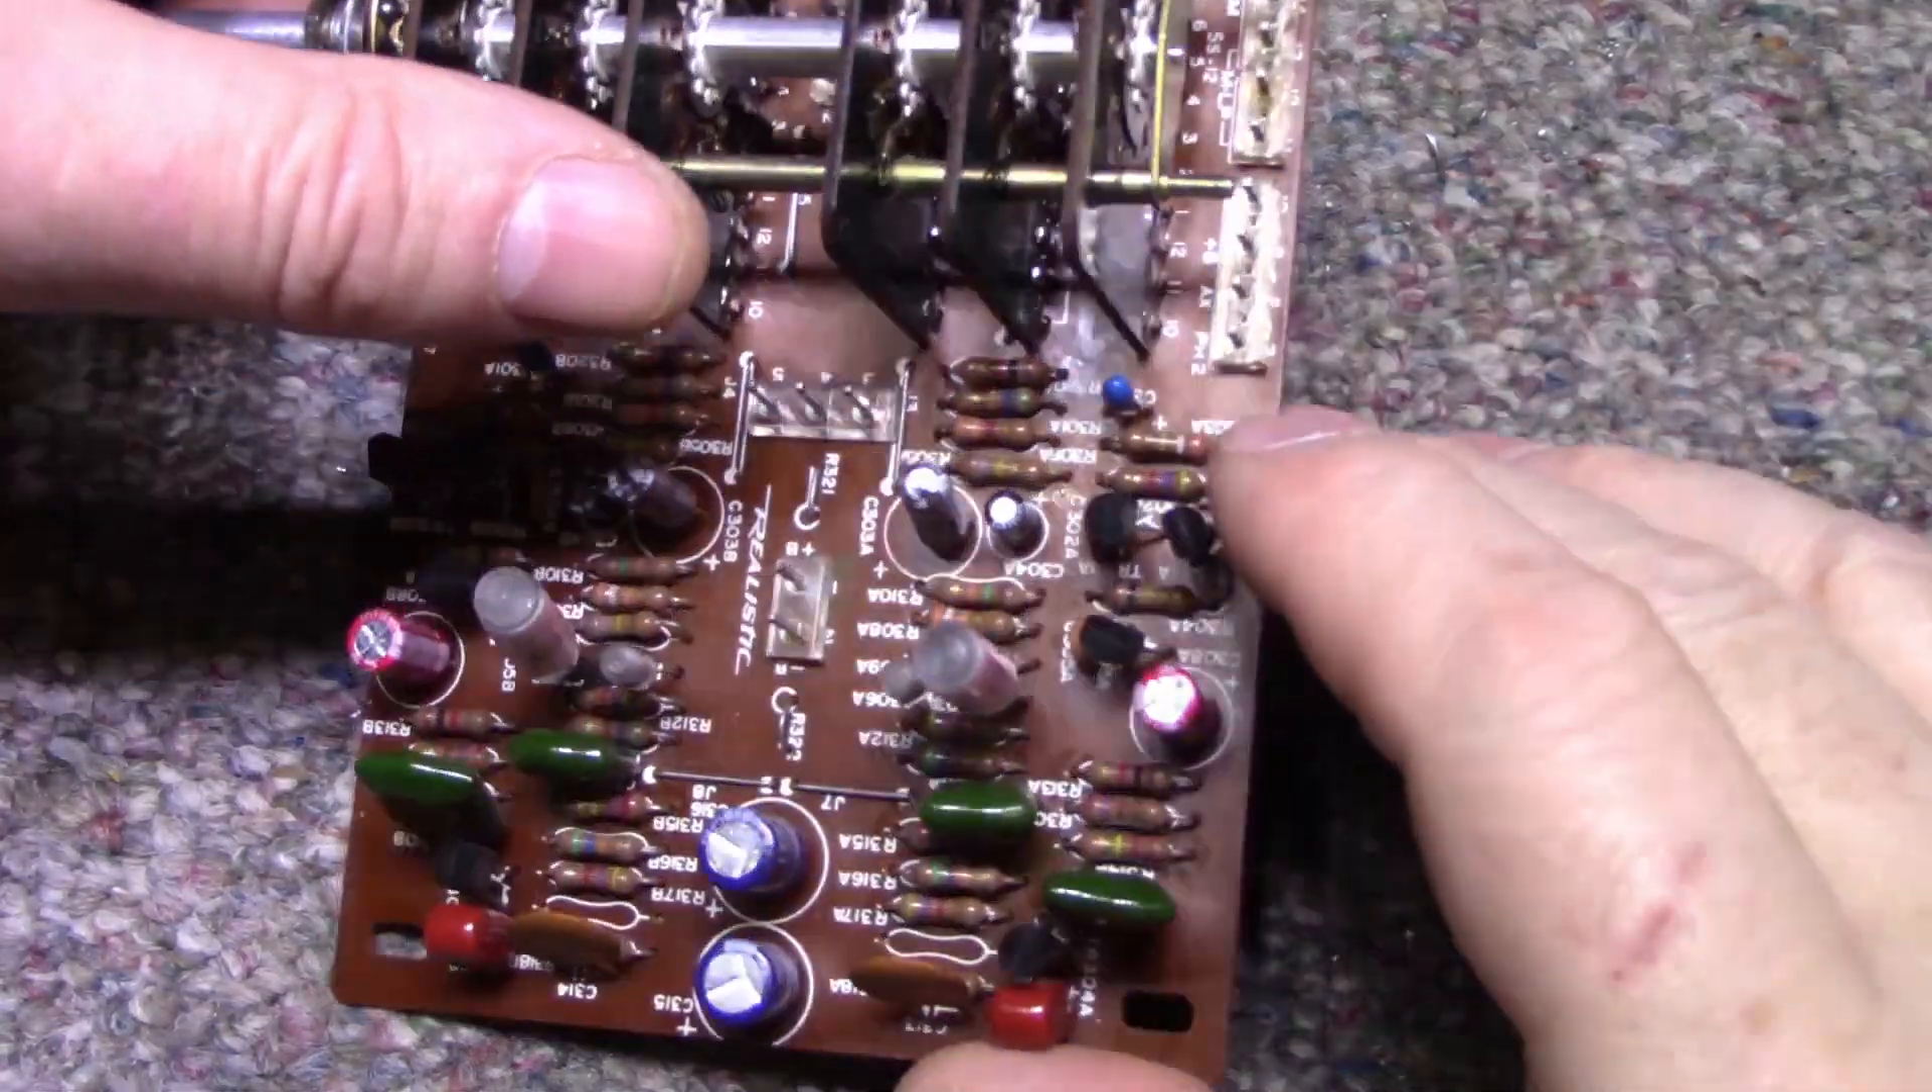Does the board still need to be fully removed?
No.